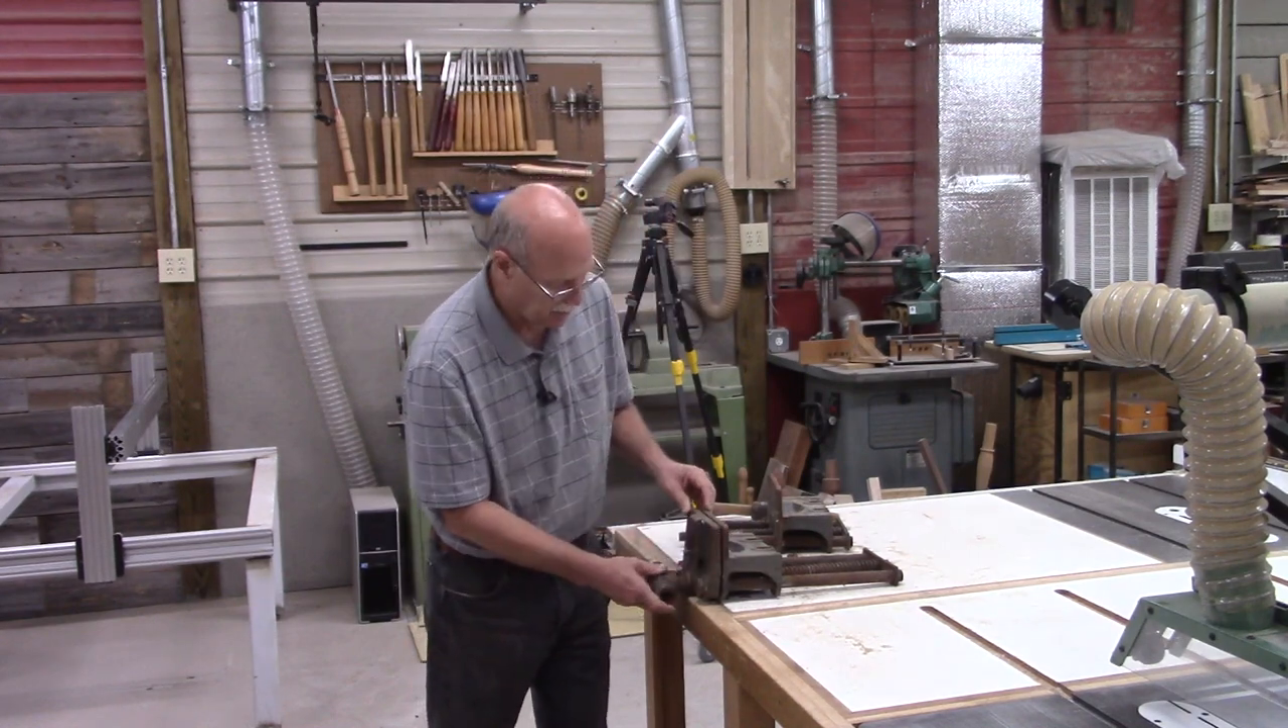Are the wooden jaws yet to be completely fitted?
Yes.